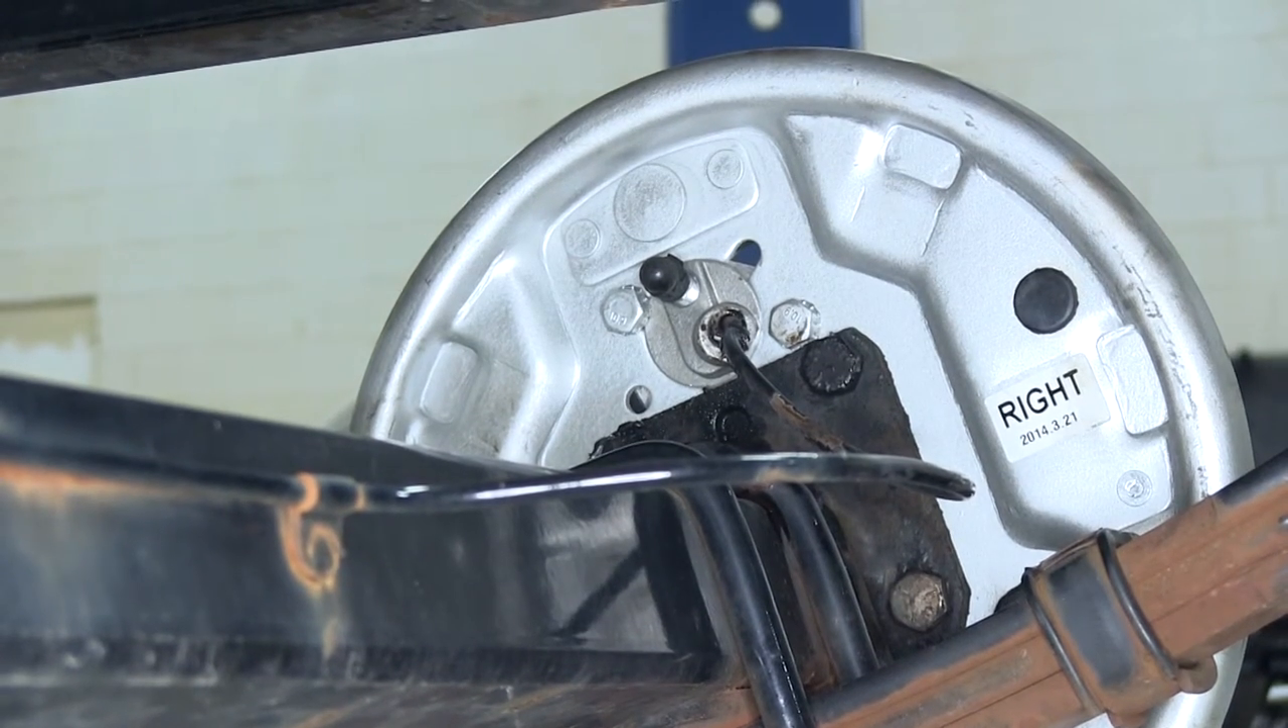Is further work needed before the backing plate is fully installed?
No.